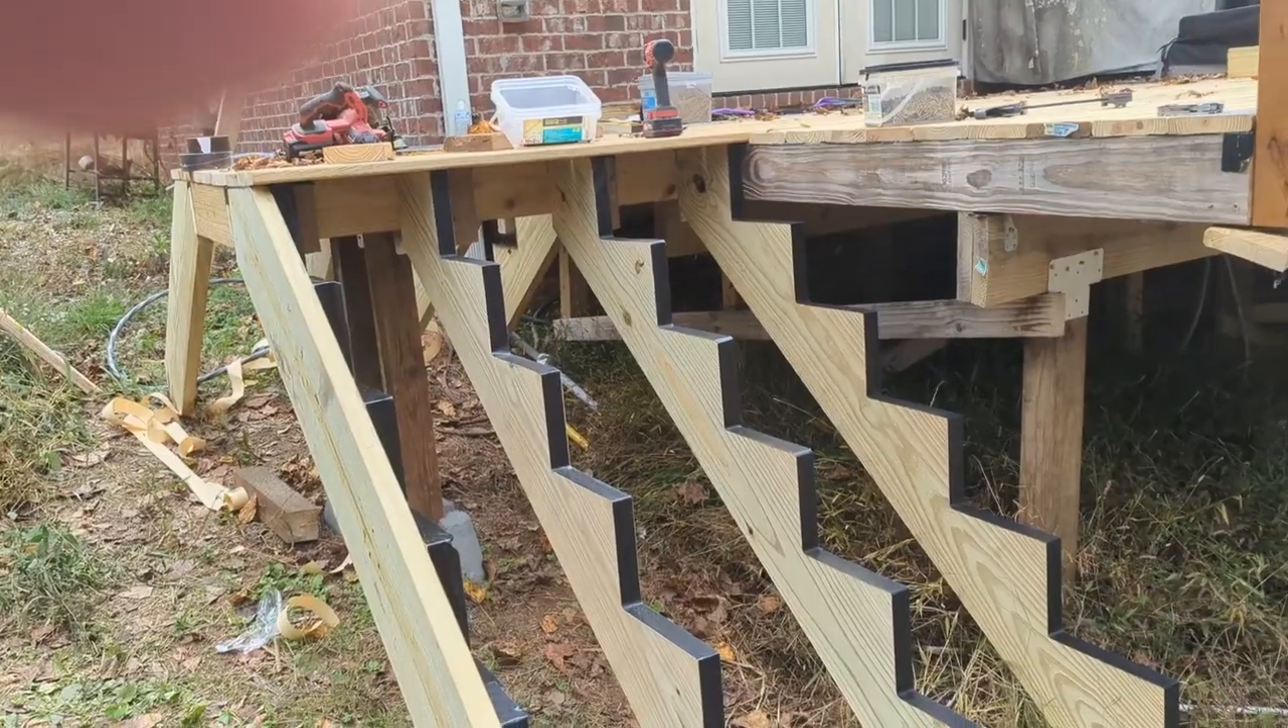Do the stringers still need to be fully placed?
No.